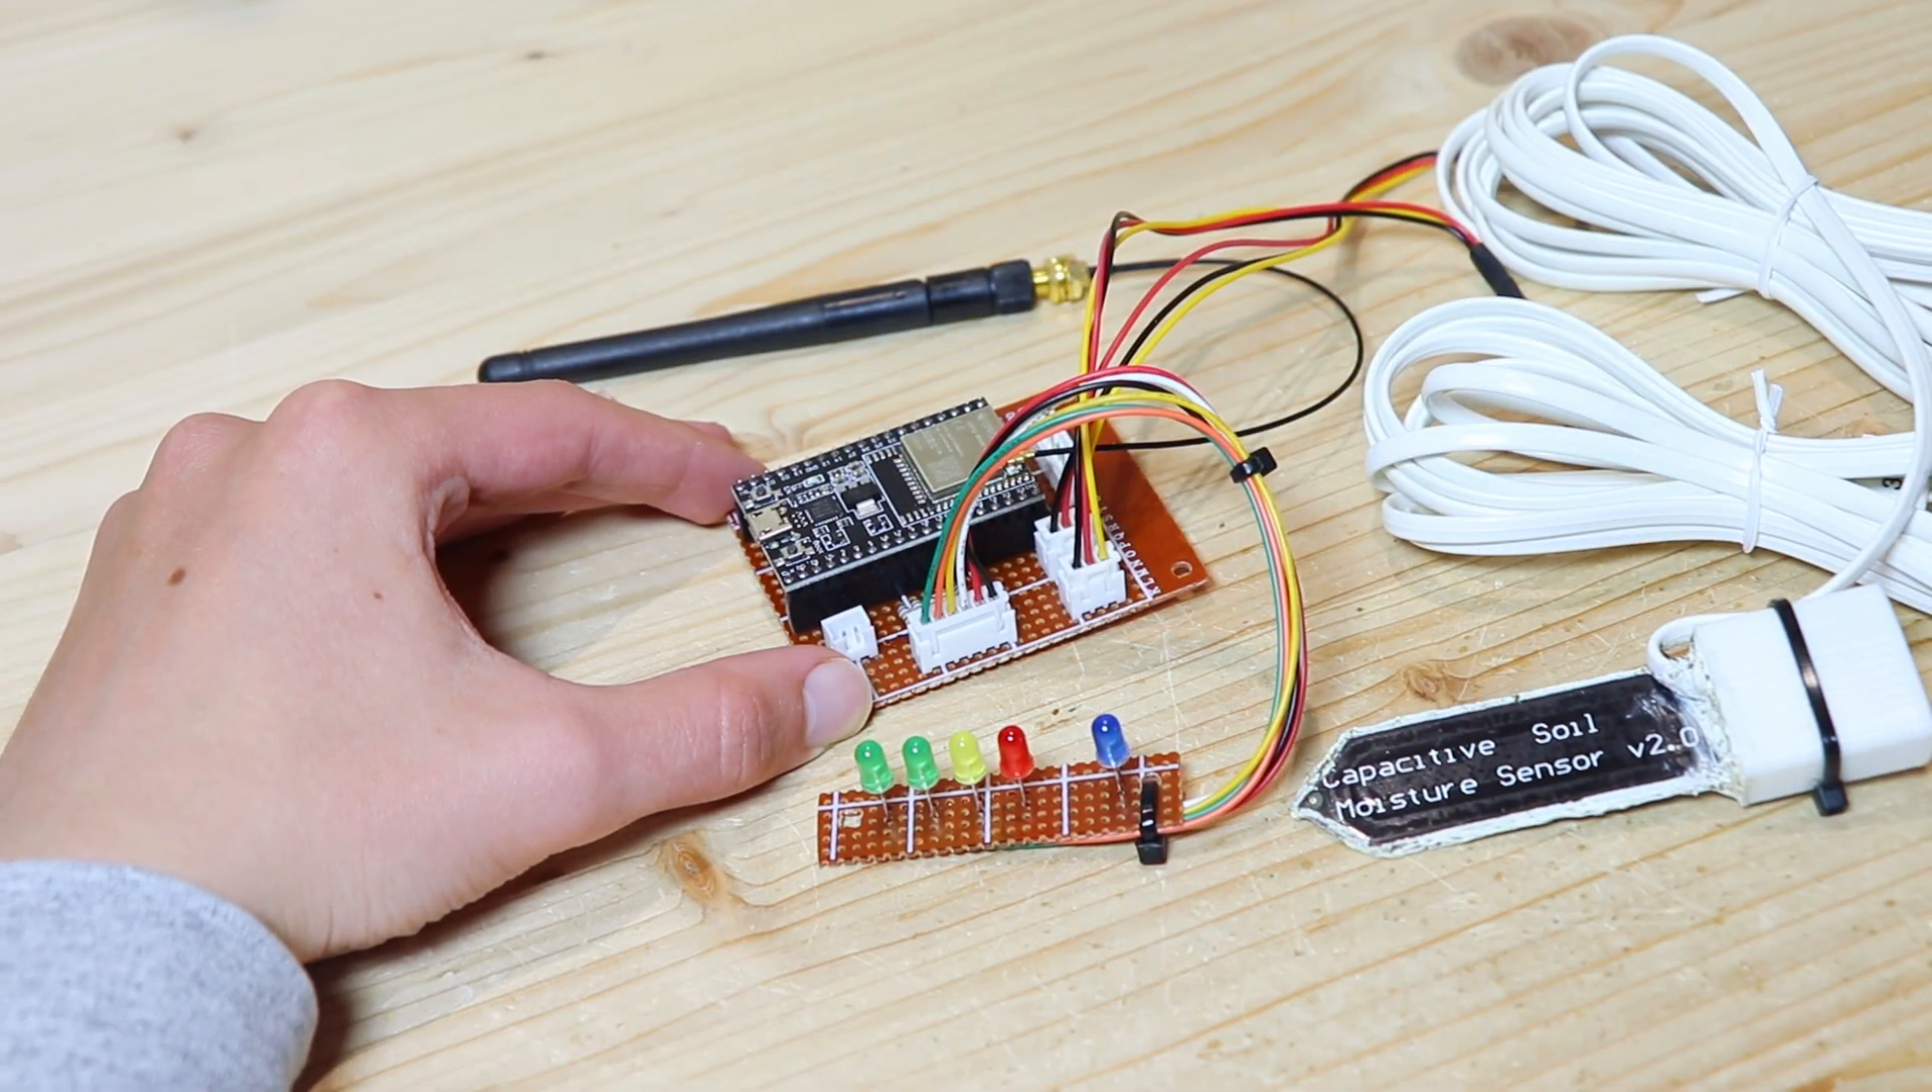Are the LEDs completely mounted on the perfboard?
Yes.